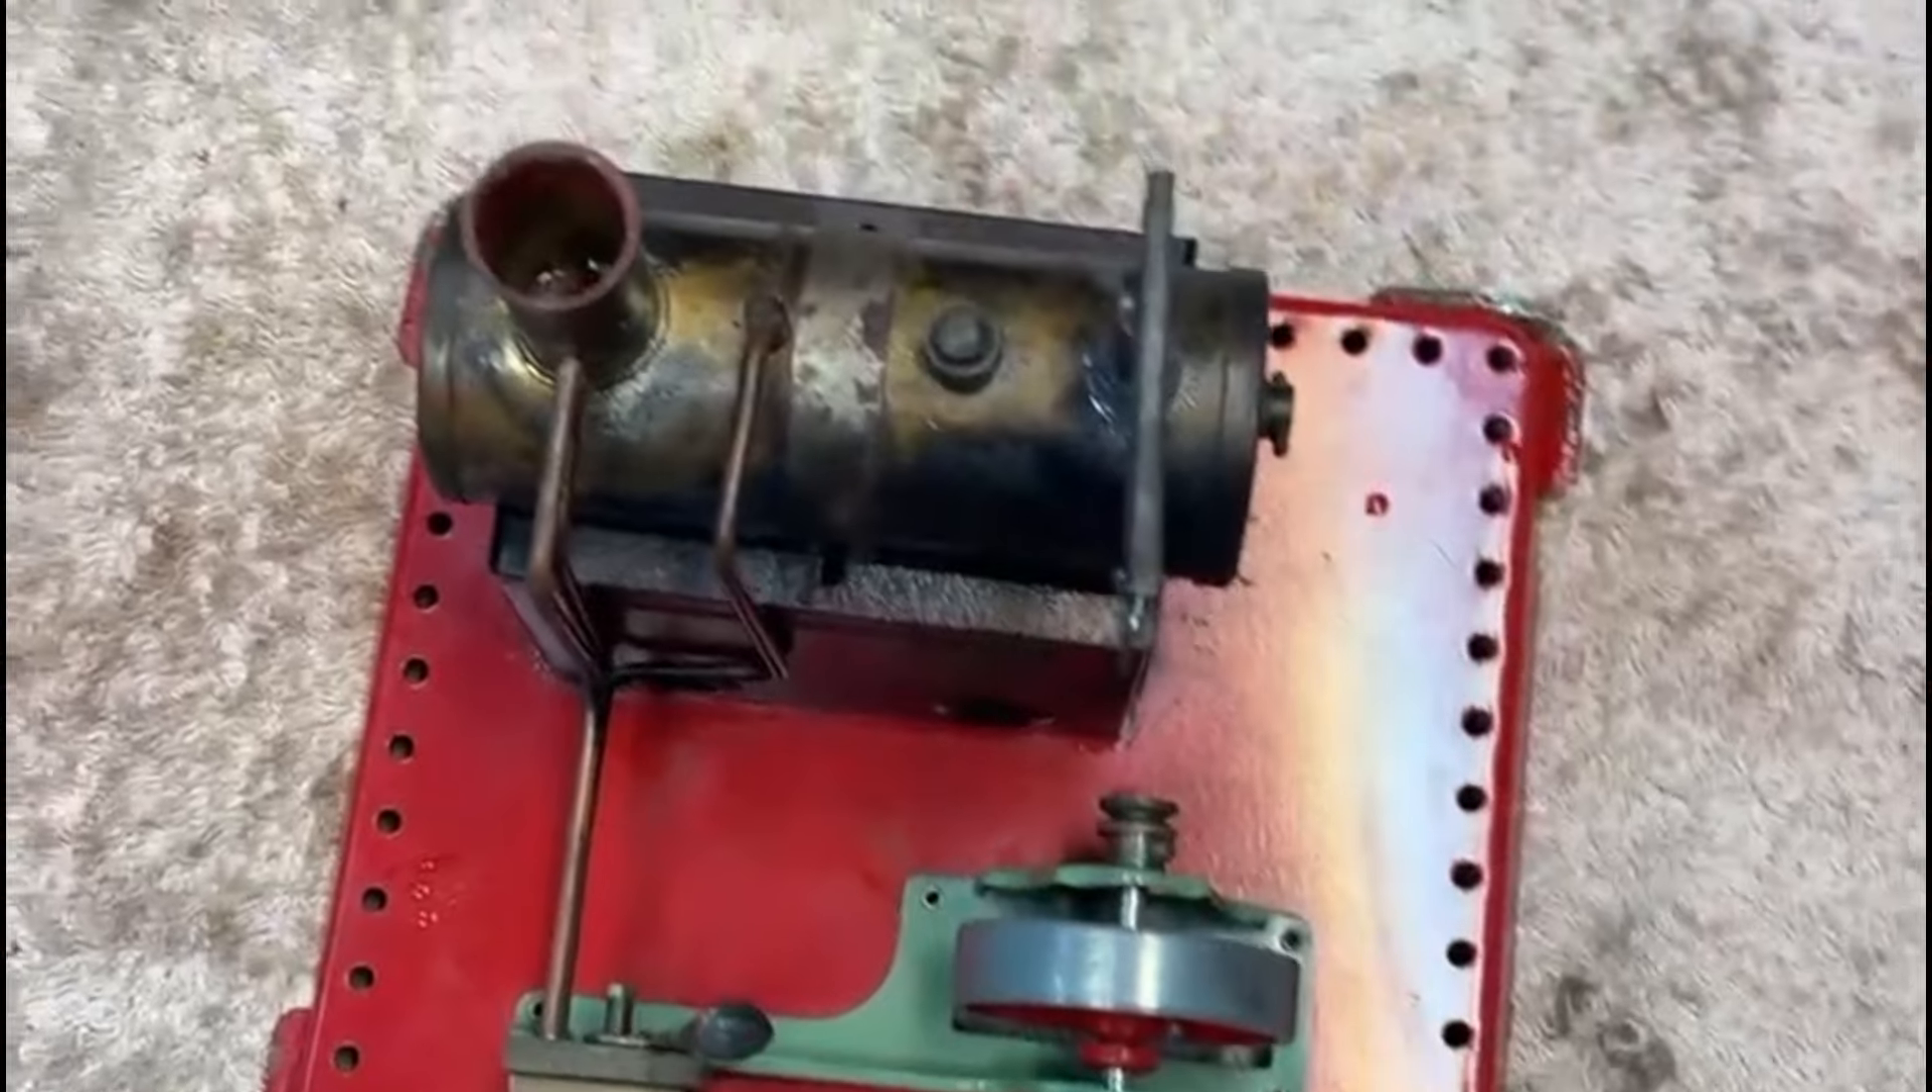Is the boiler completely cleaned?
No.